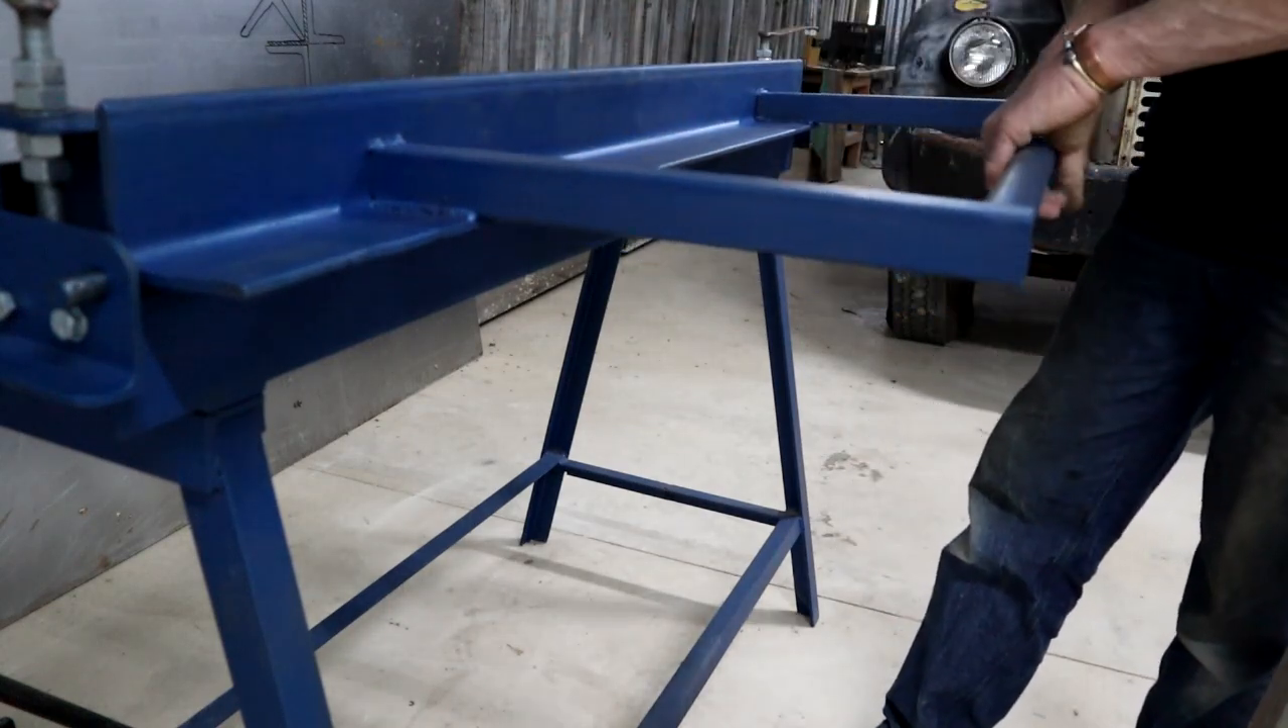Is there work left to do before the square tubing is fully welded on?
No.